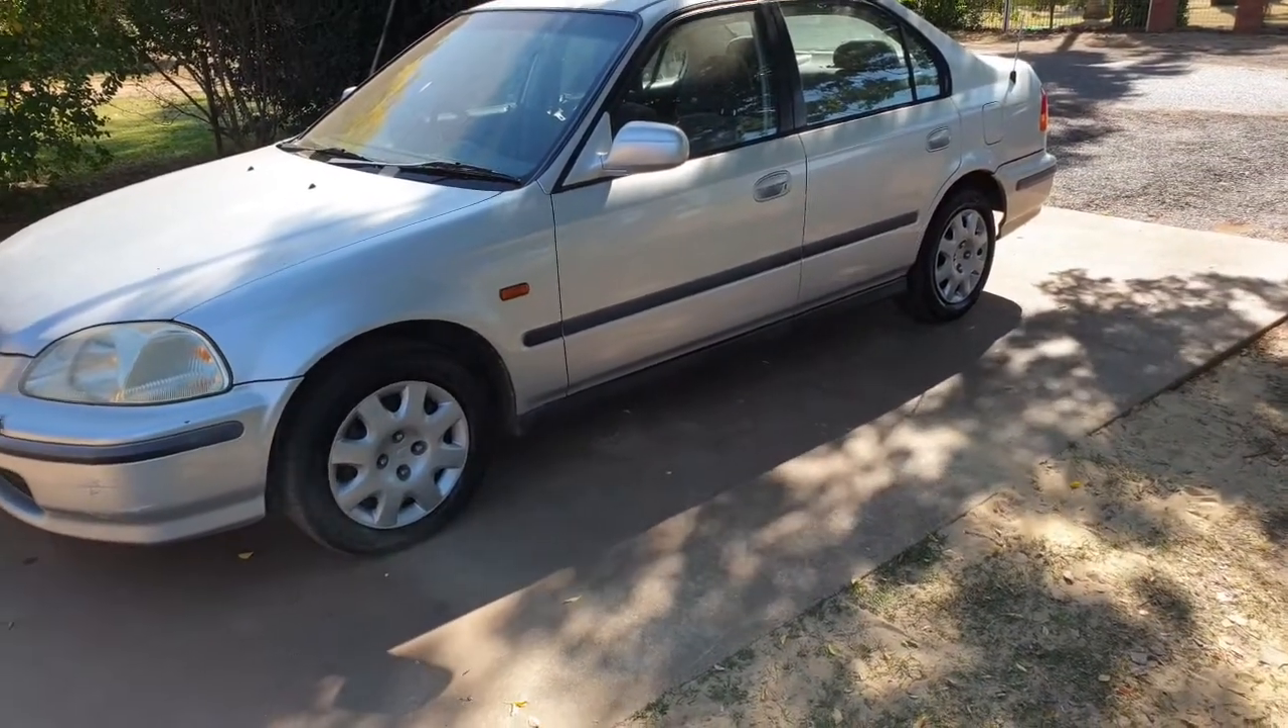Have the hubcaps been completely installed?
Yes.